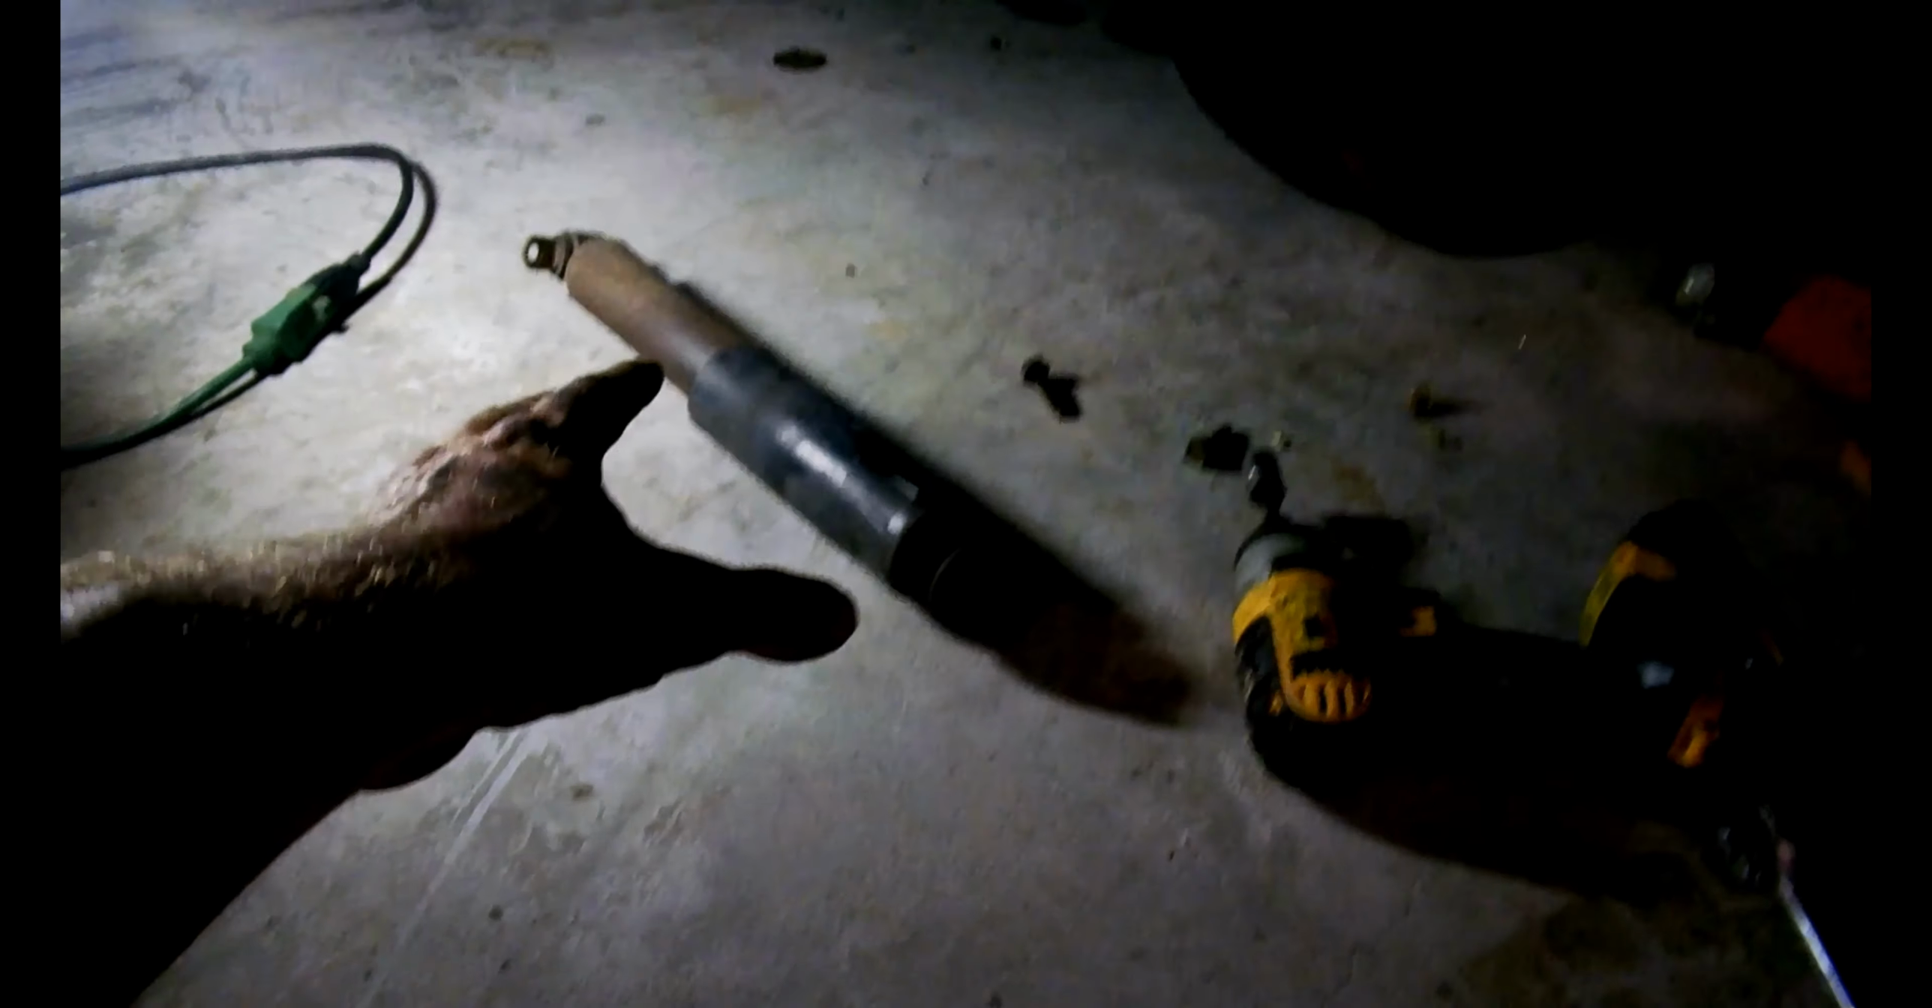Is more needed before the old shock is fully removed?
No.